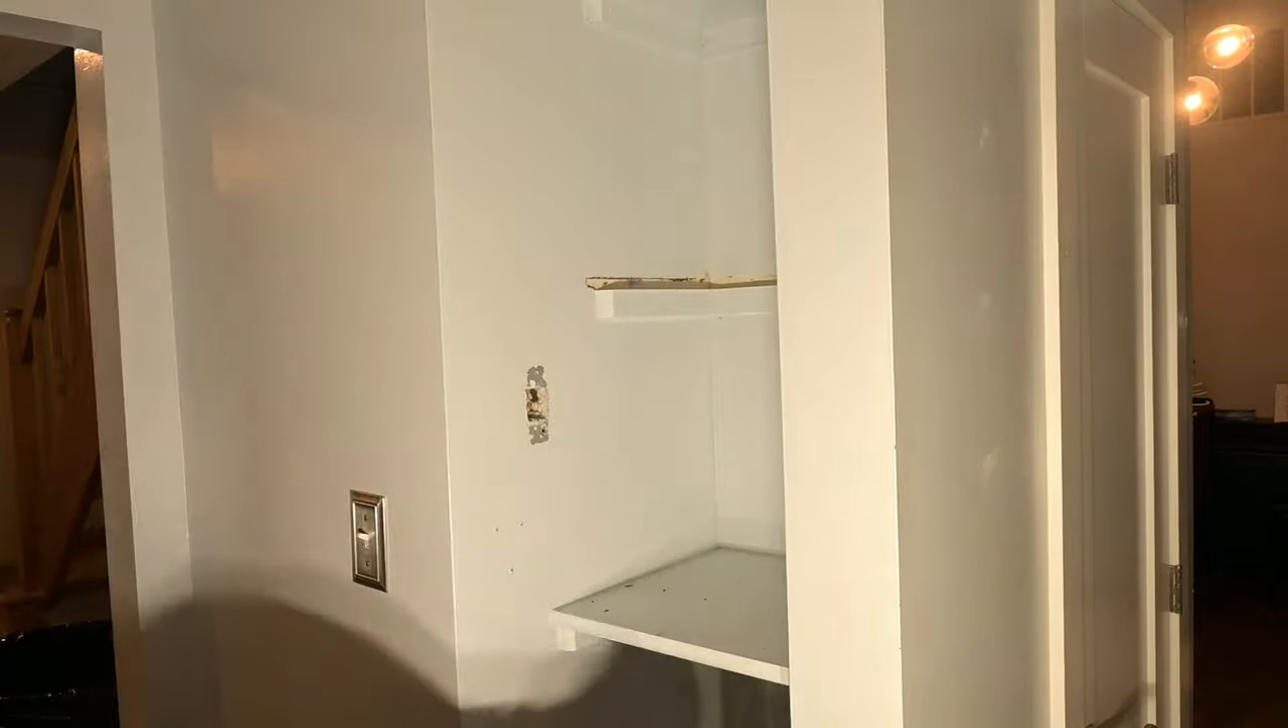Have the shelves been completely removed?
No.